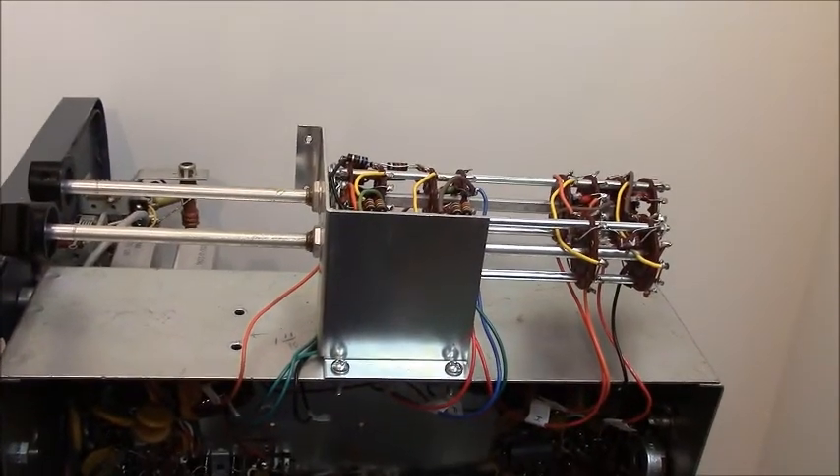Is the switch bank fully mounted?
Yes.